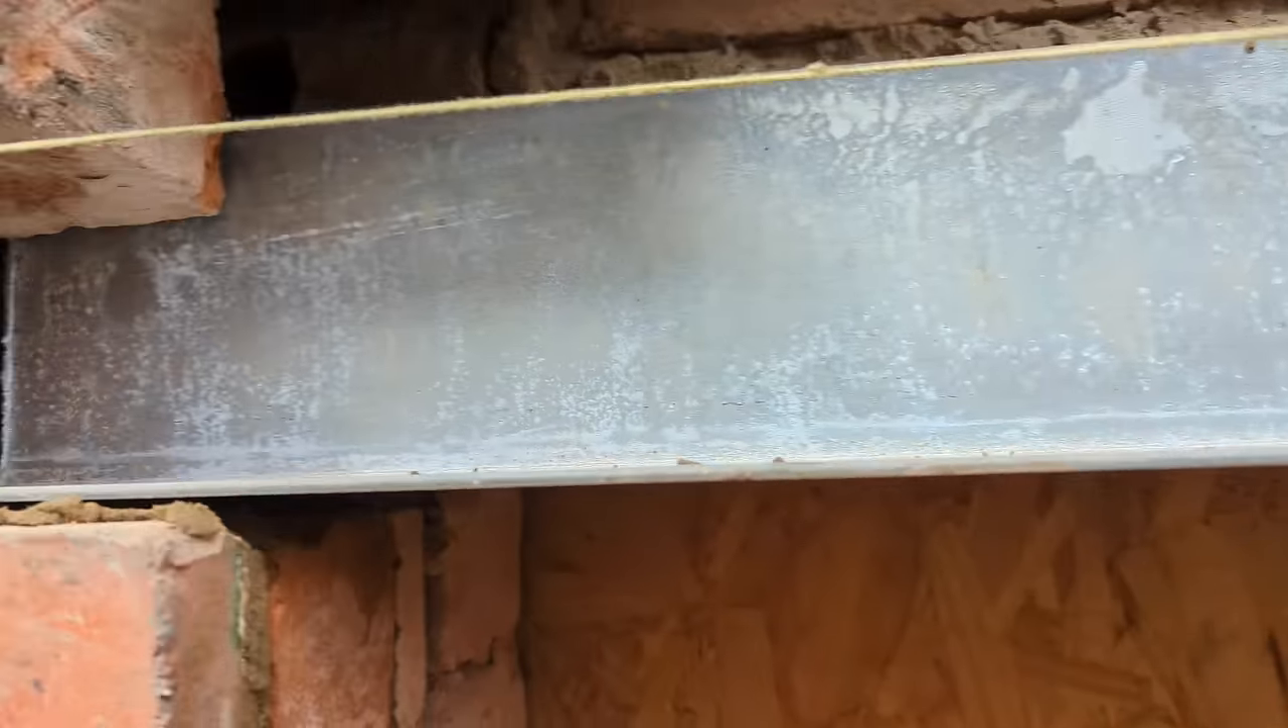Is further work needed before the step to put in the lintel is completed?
No.